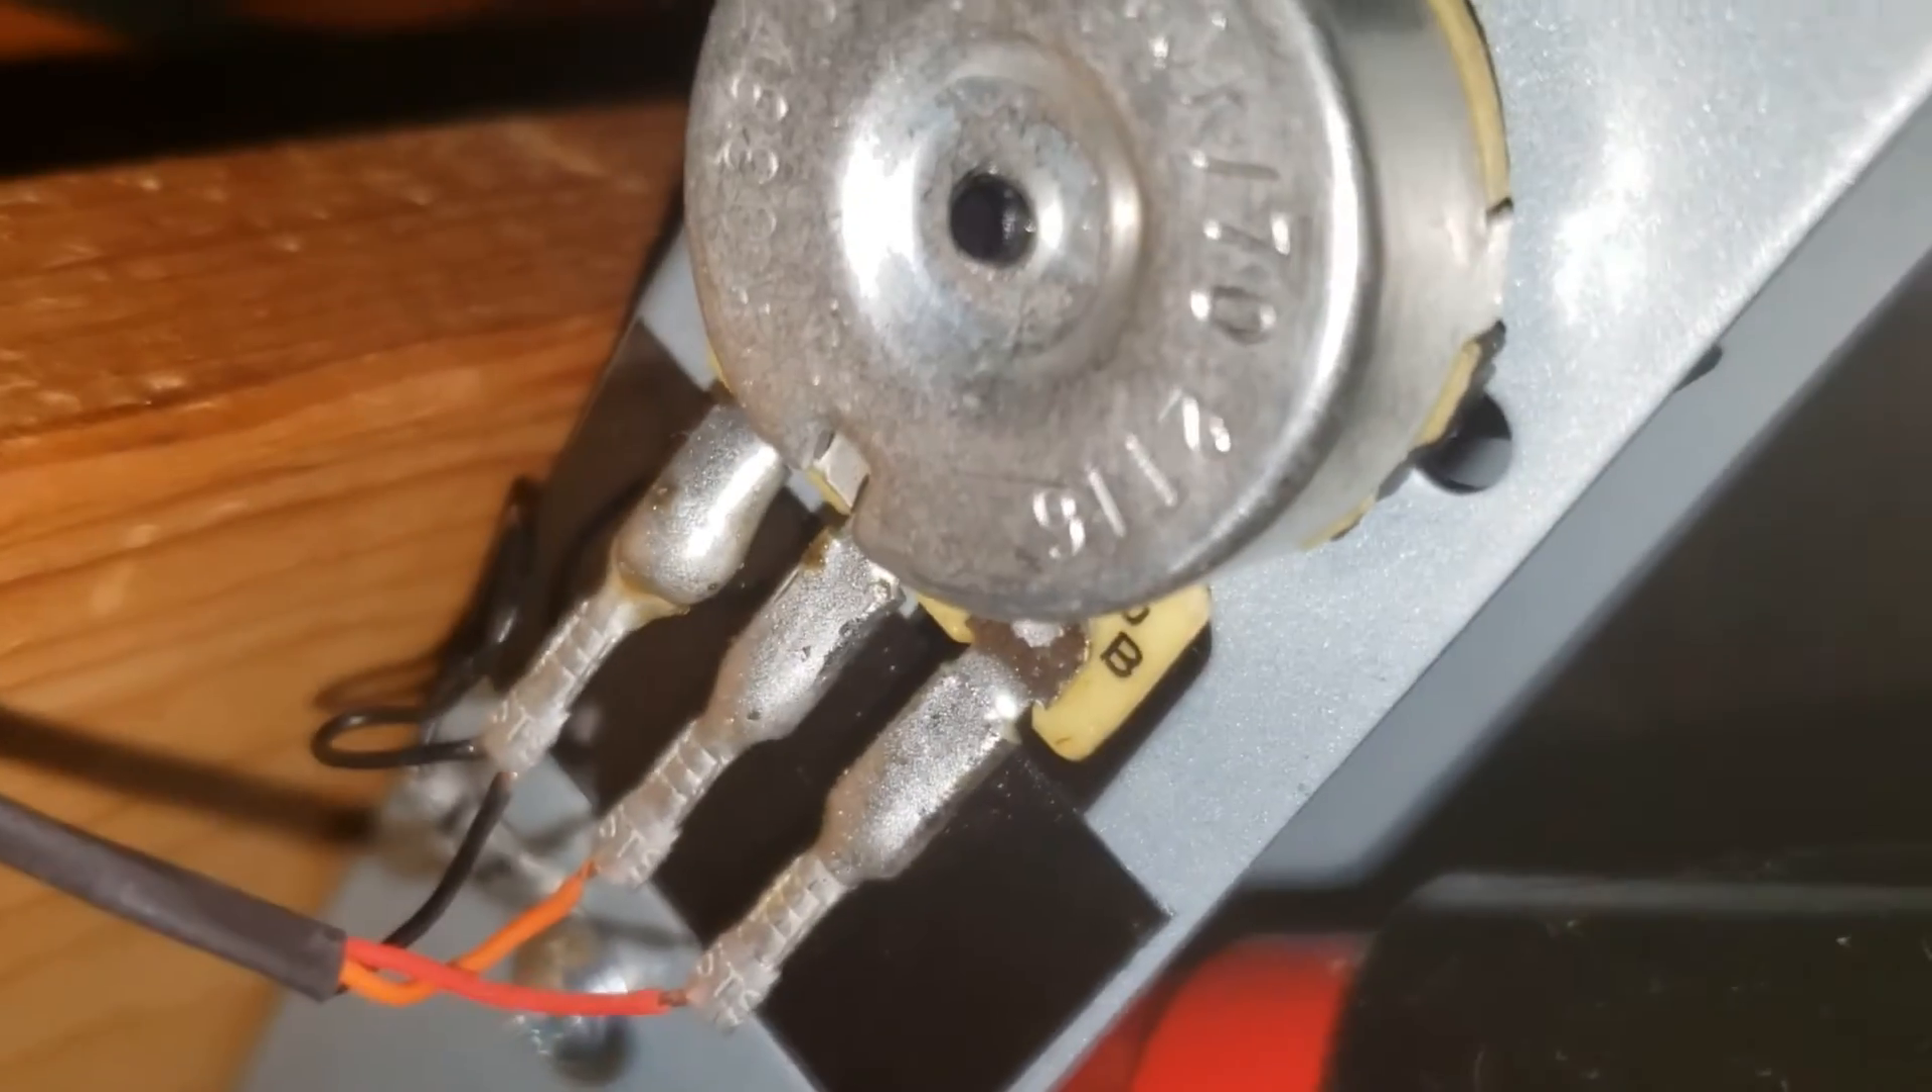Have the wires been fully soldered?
Yes.